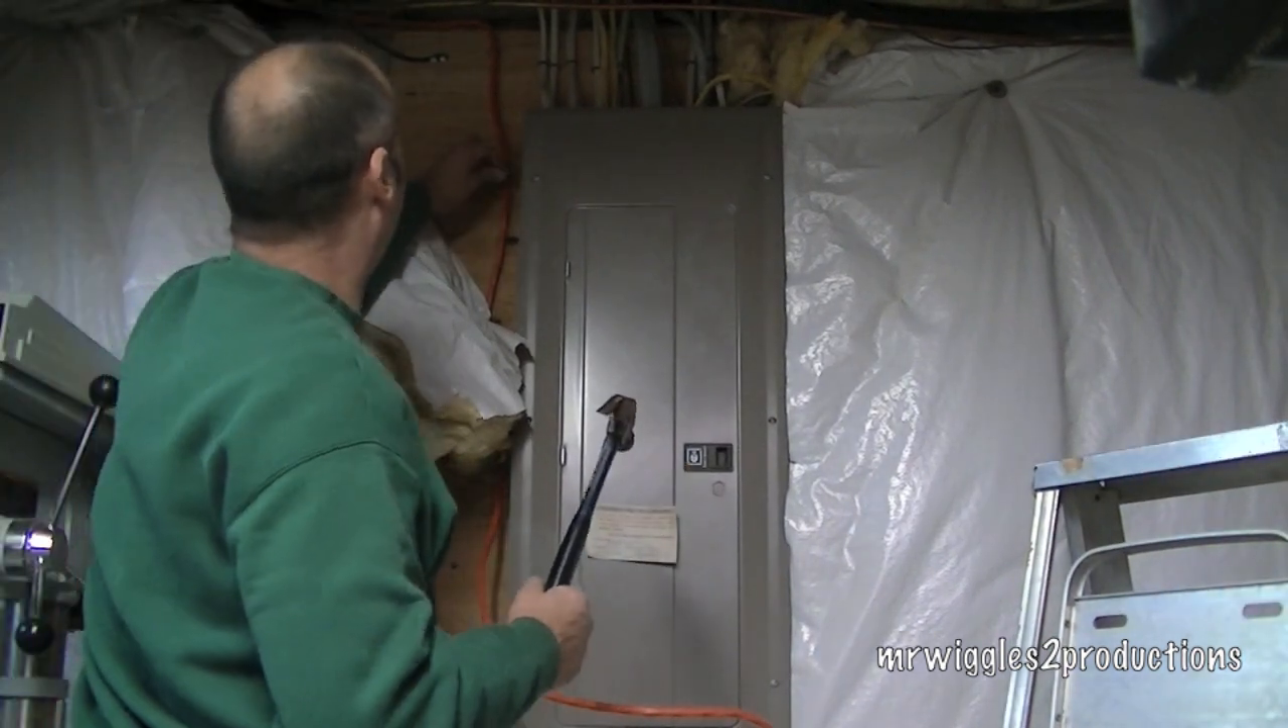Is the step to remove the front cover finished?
No.